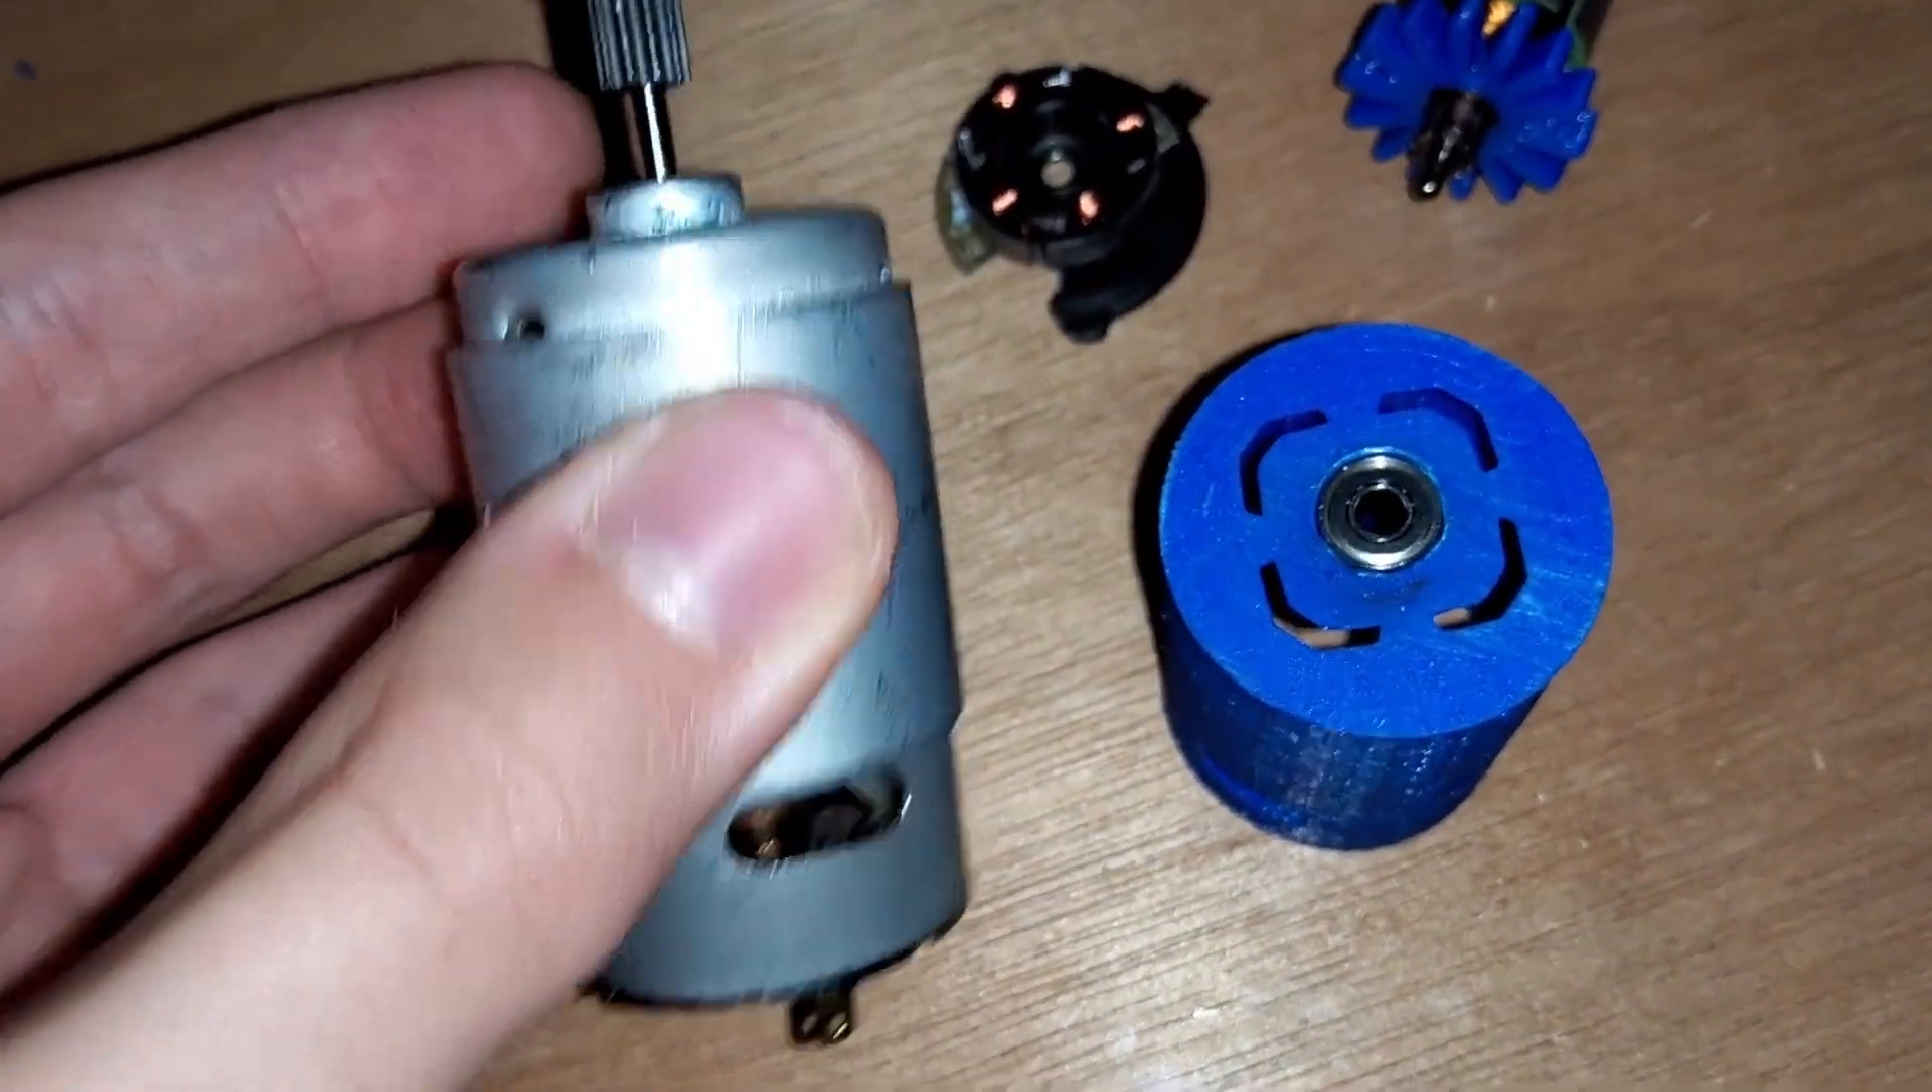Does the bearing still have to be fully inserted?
No.